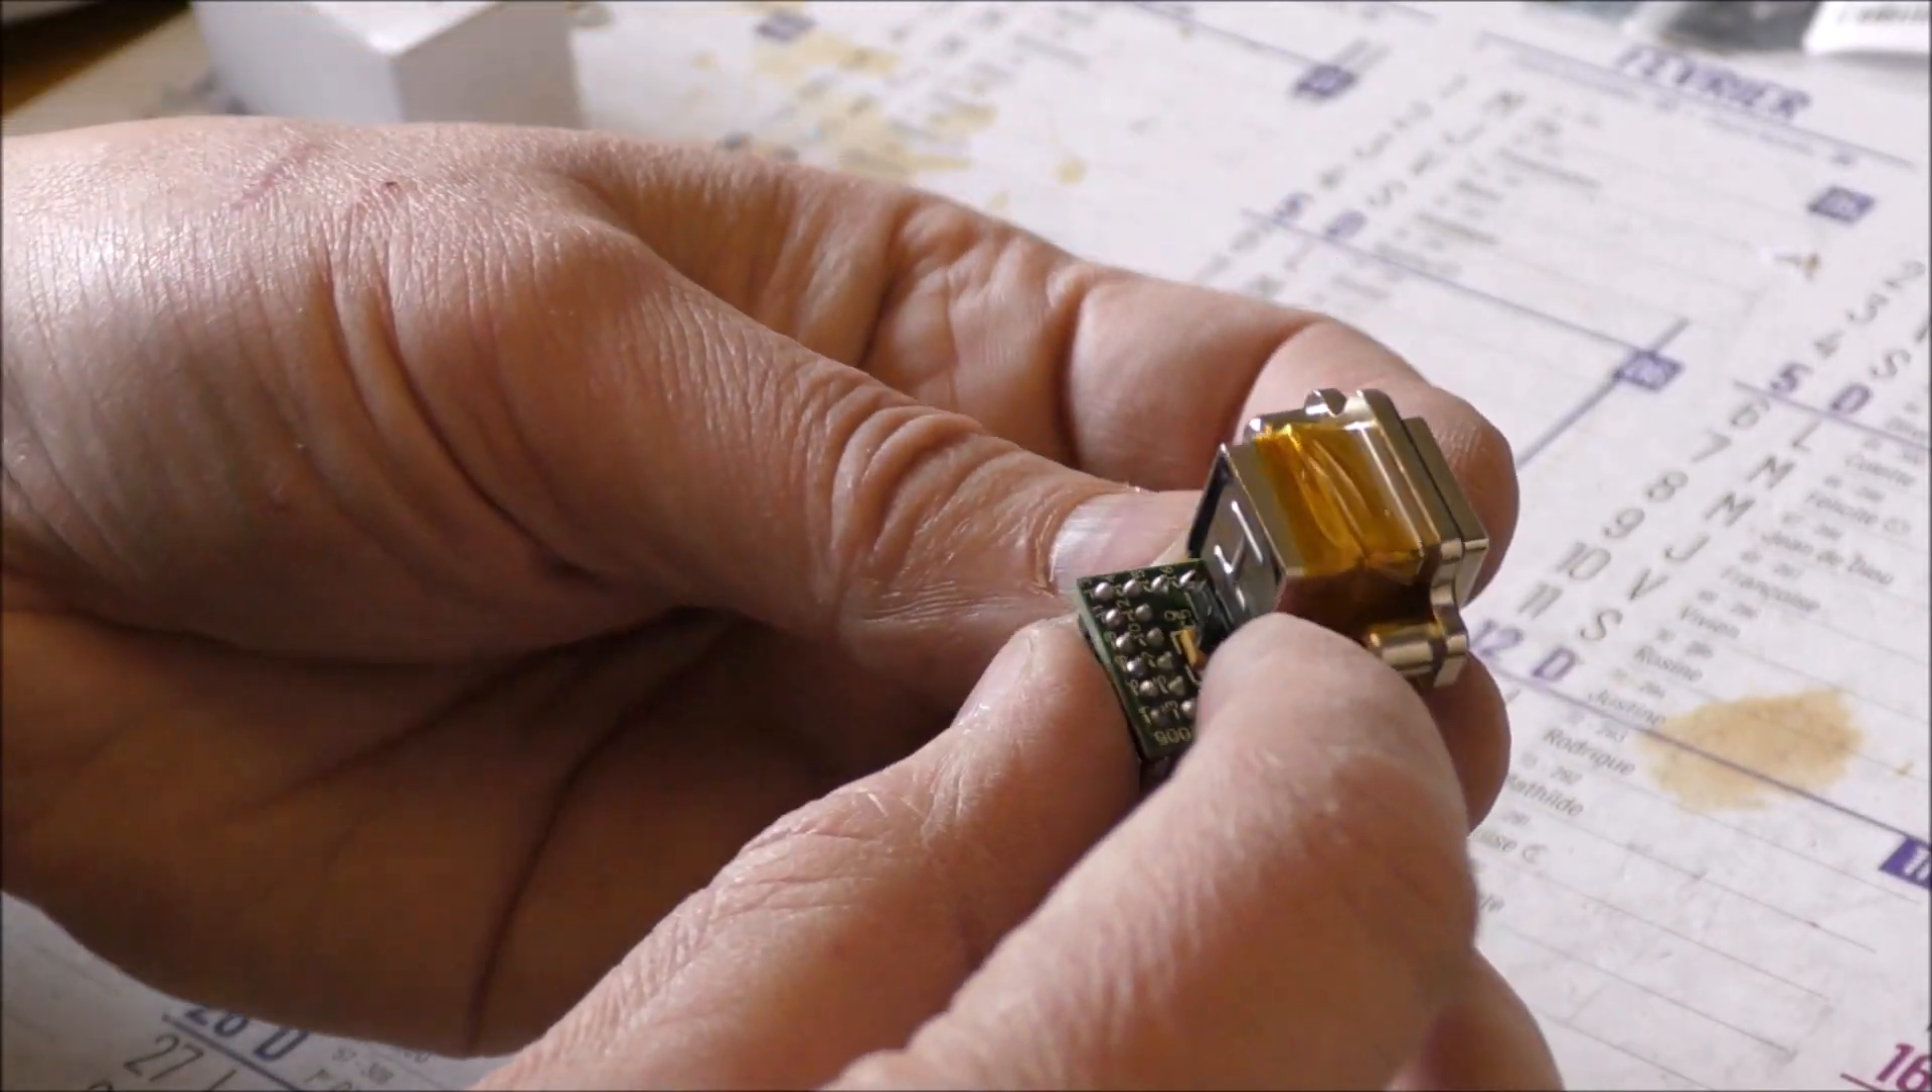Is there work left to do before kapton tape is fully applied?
No.